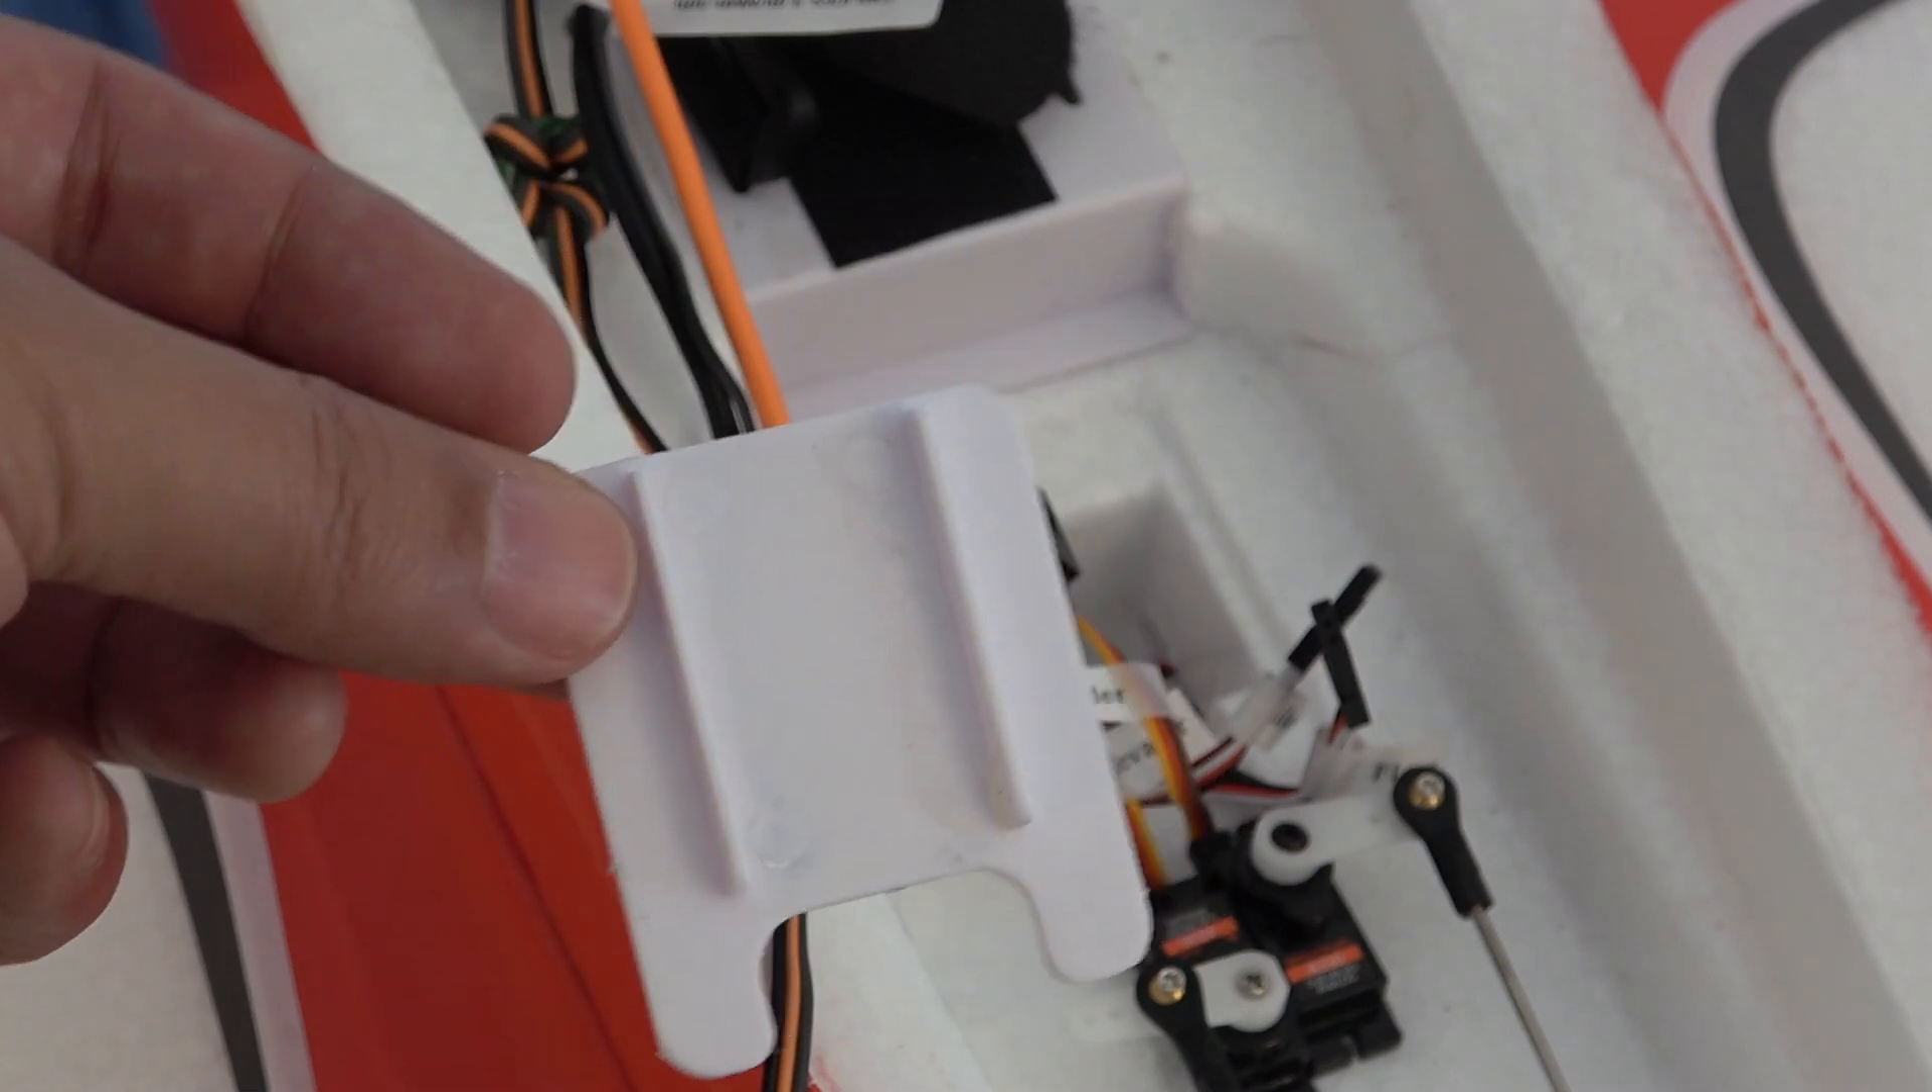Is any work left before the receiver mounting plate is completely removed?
No.